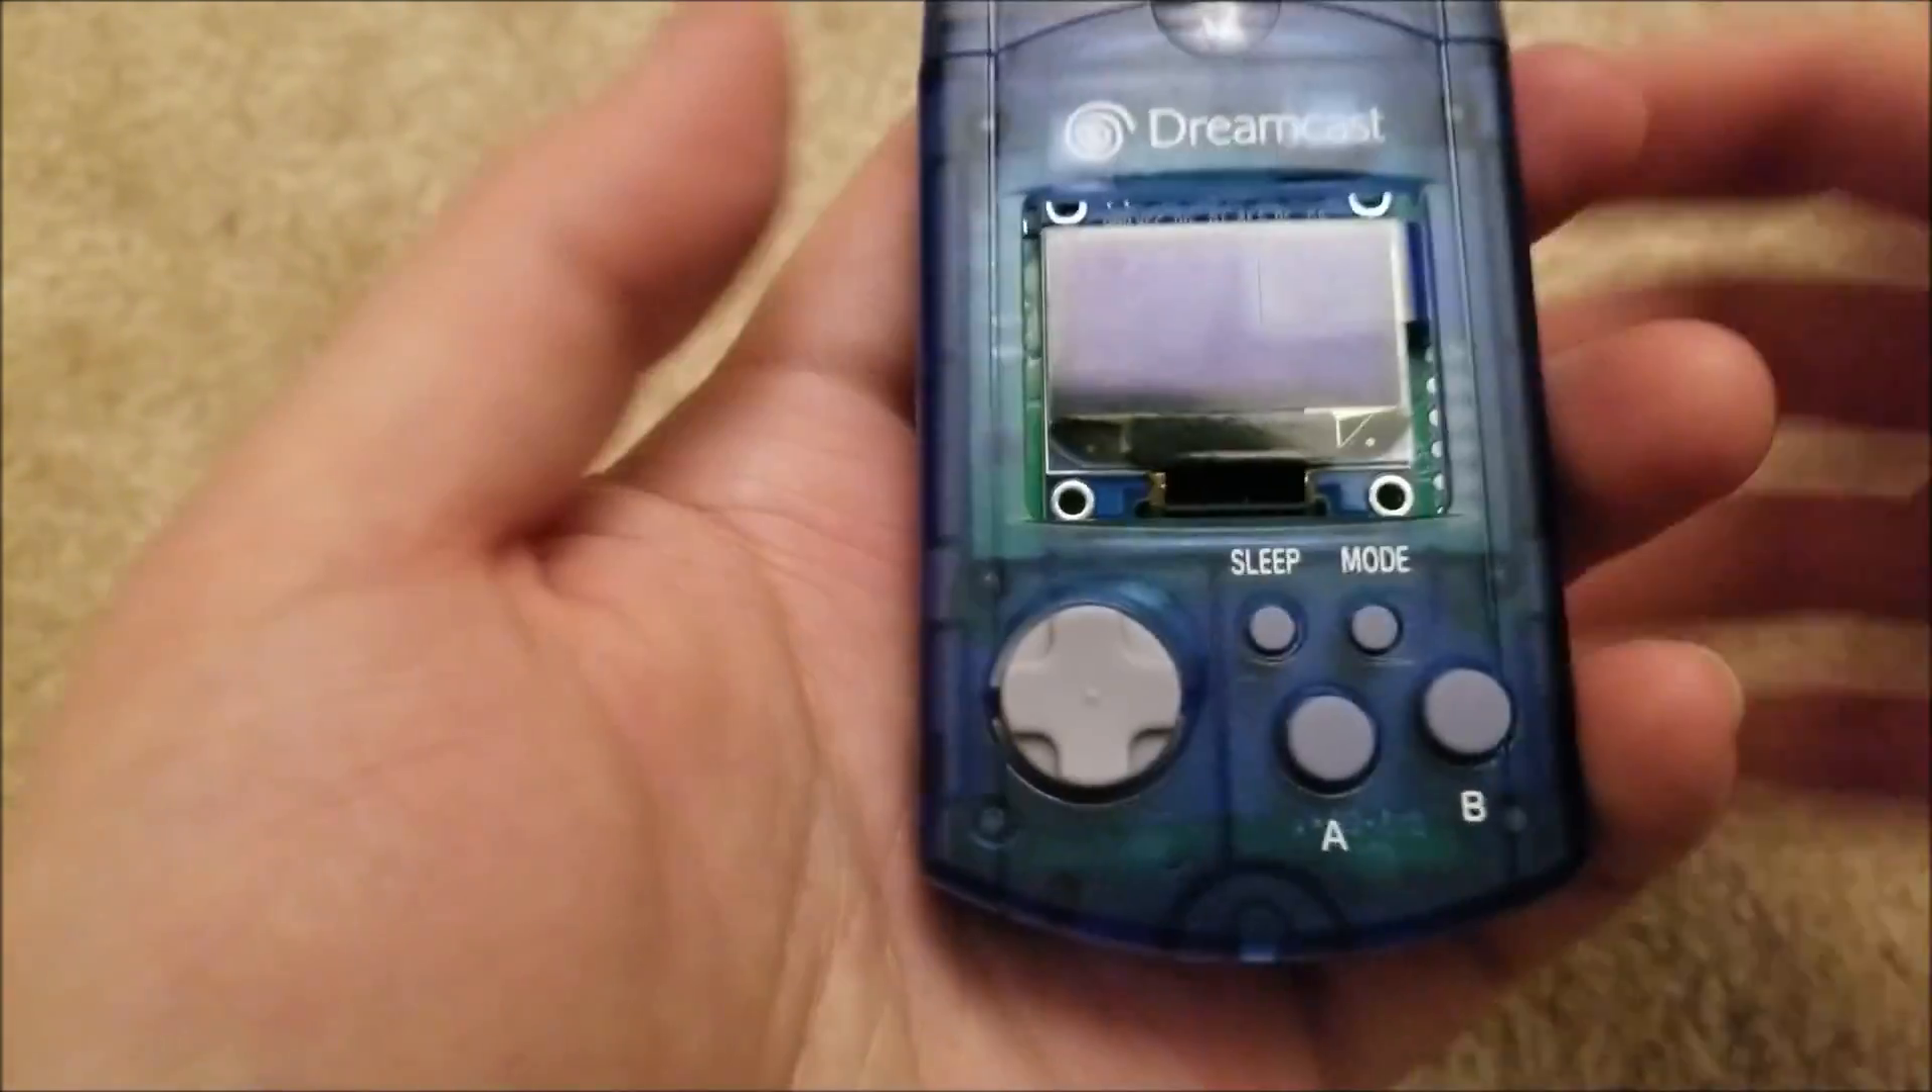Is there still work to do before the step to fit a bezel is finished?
Yes.